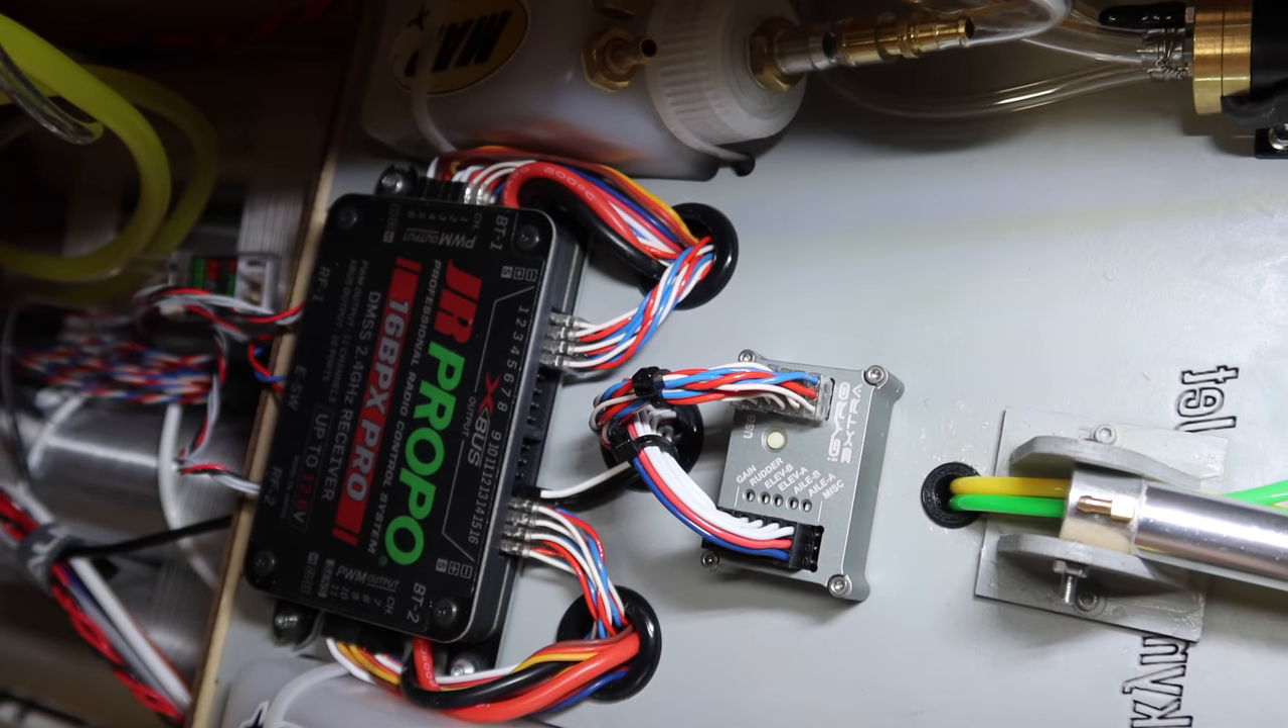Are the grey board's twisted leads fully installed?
Yes.